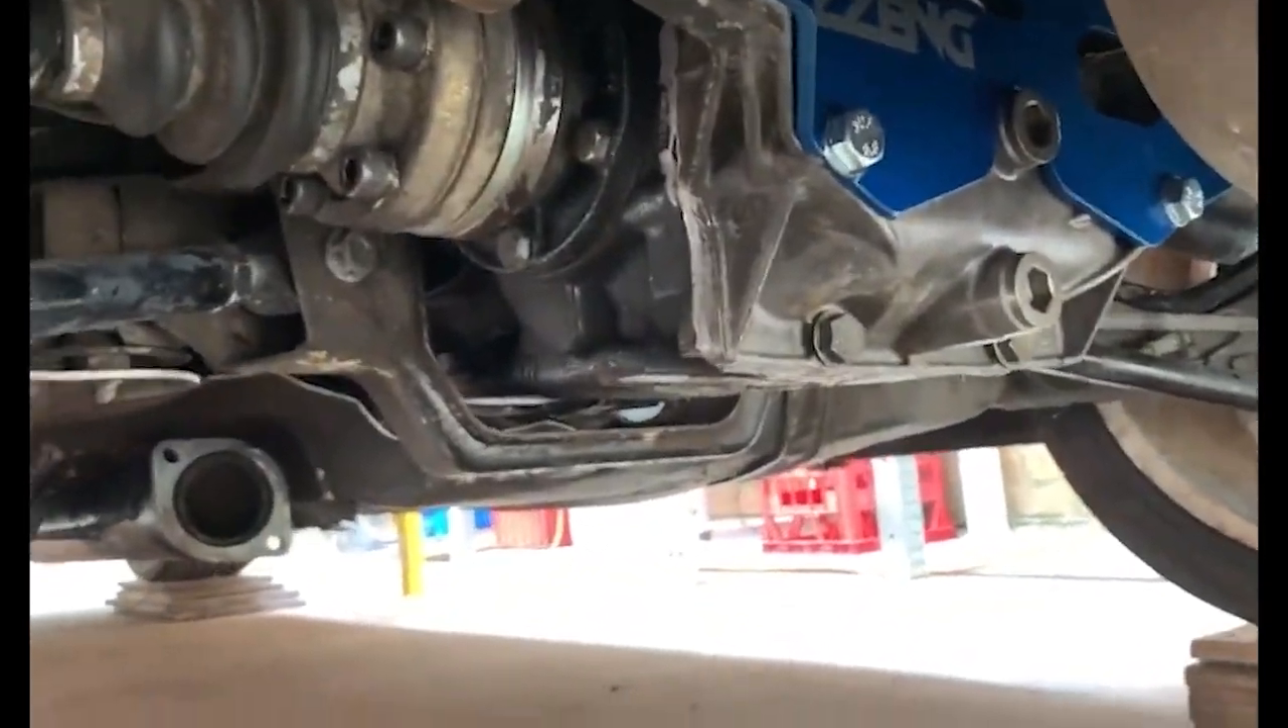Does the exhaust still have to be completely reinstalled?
Yes.